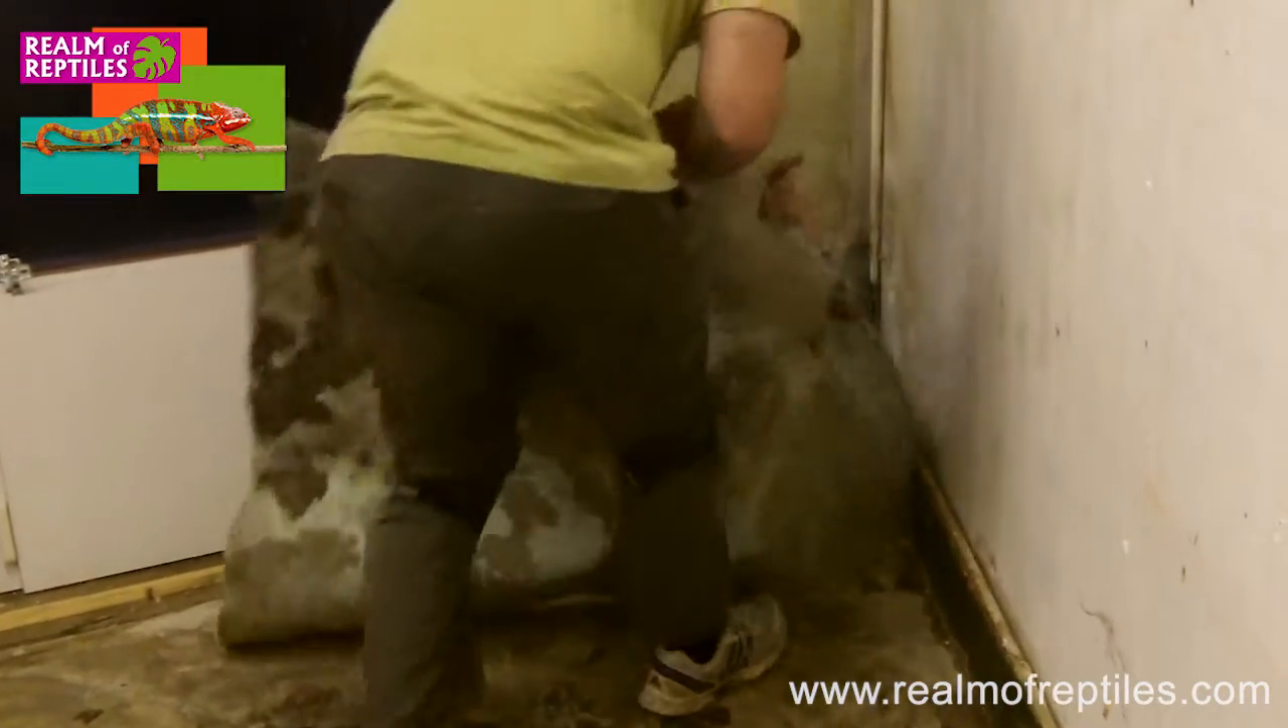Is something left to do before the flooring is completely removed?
Yes.